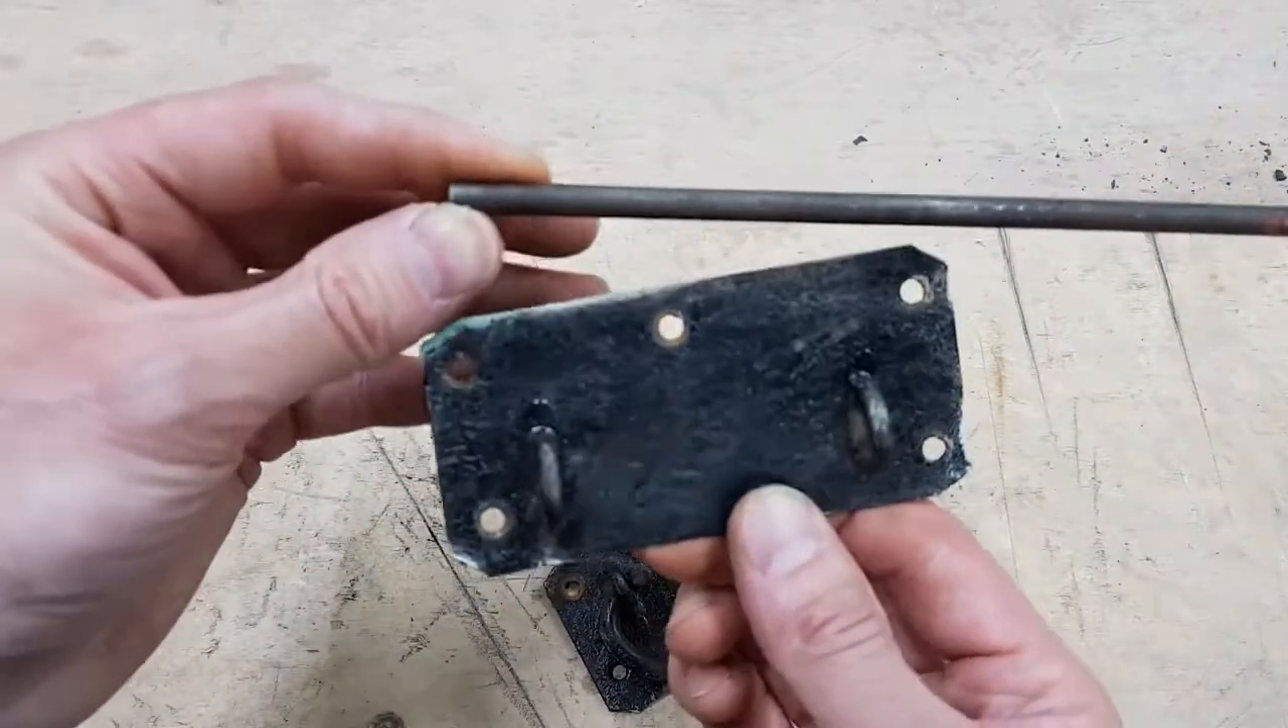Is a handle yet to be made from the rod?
Yes.